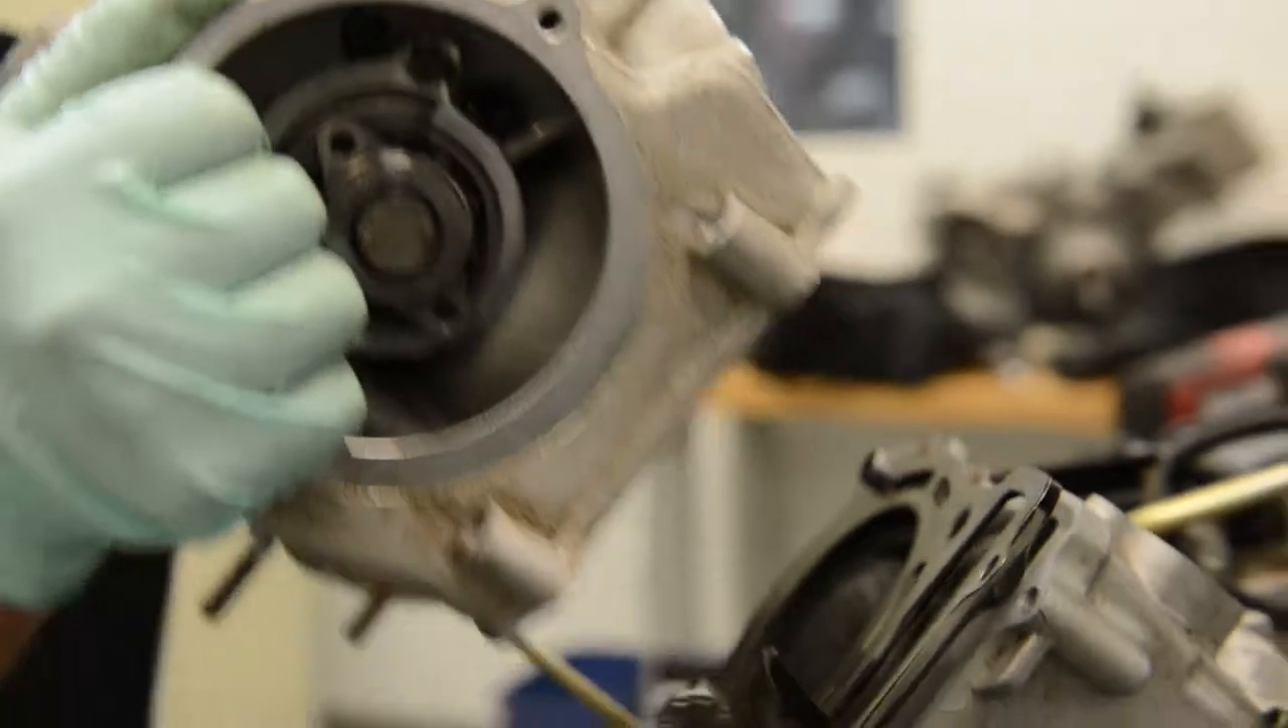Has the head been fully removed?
Yes.